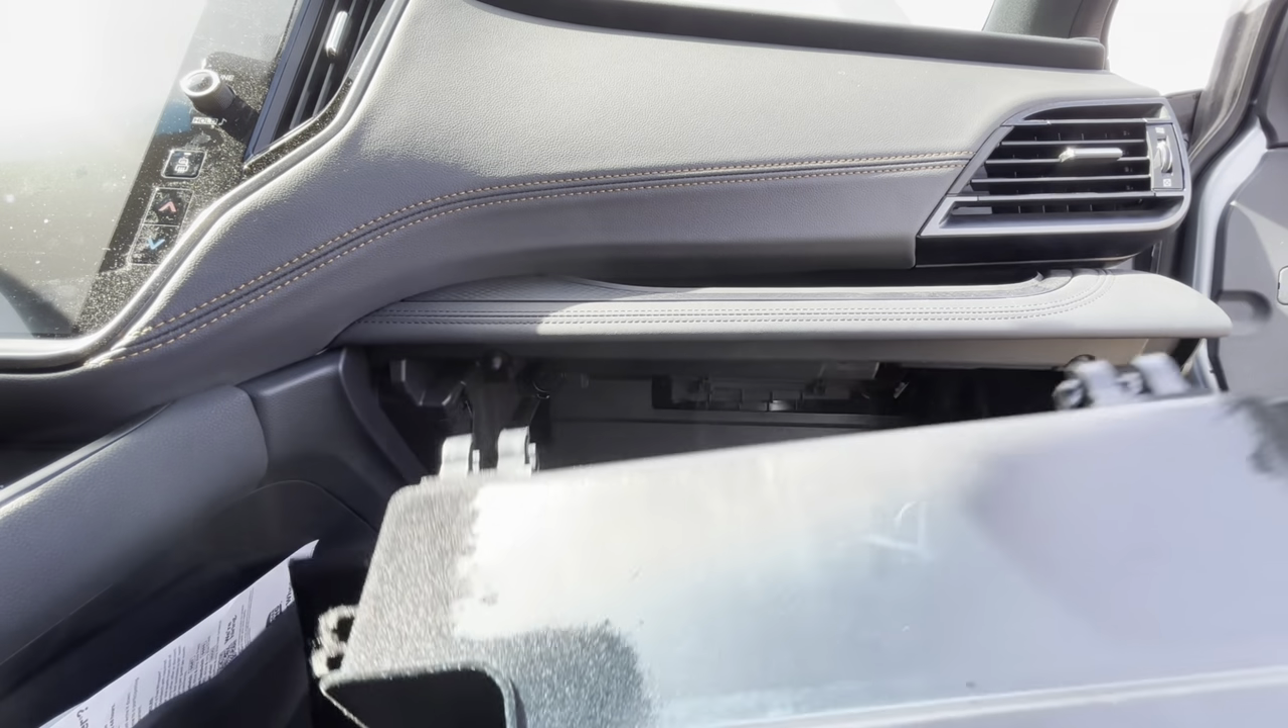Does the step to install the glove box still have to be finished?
Yes.